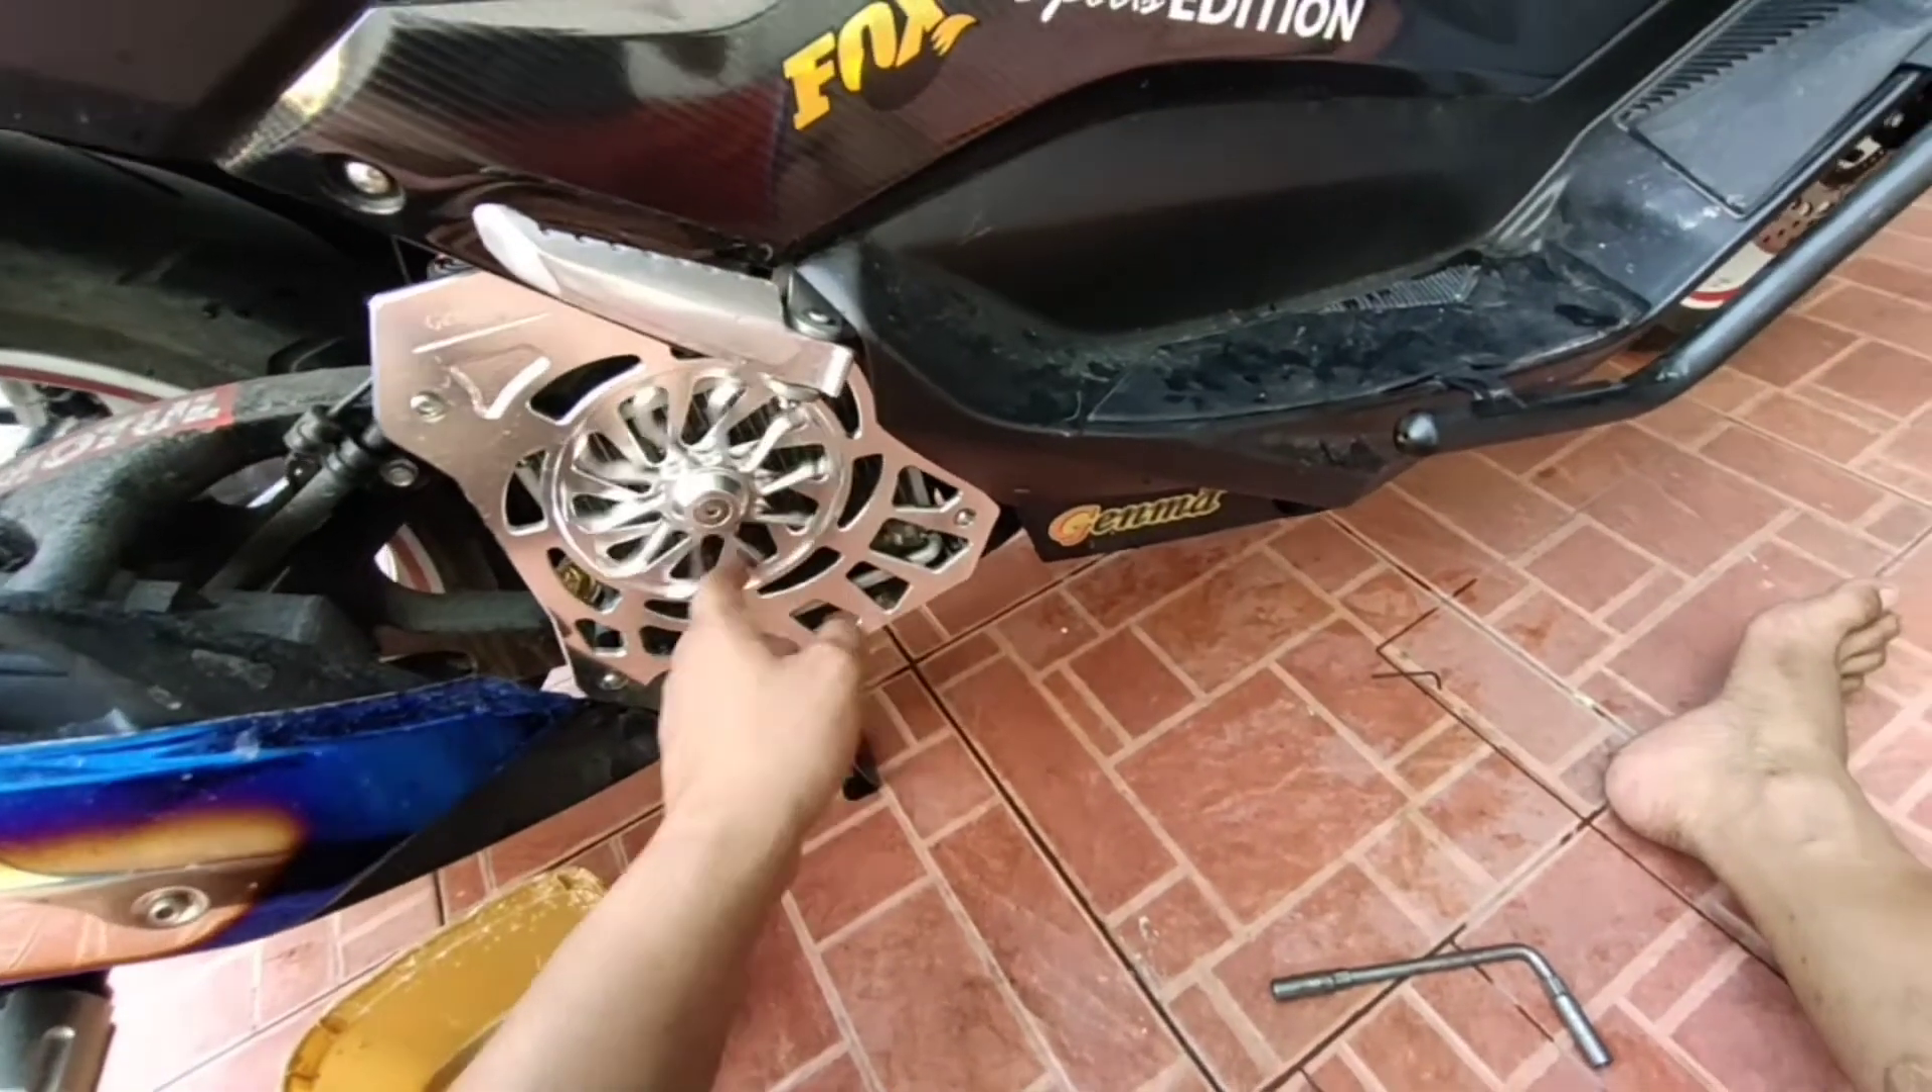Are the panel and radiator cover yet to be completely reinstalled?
No.